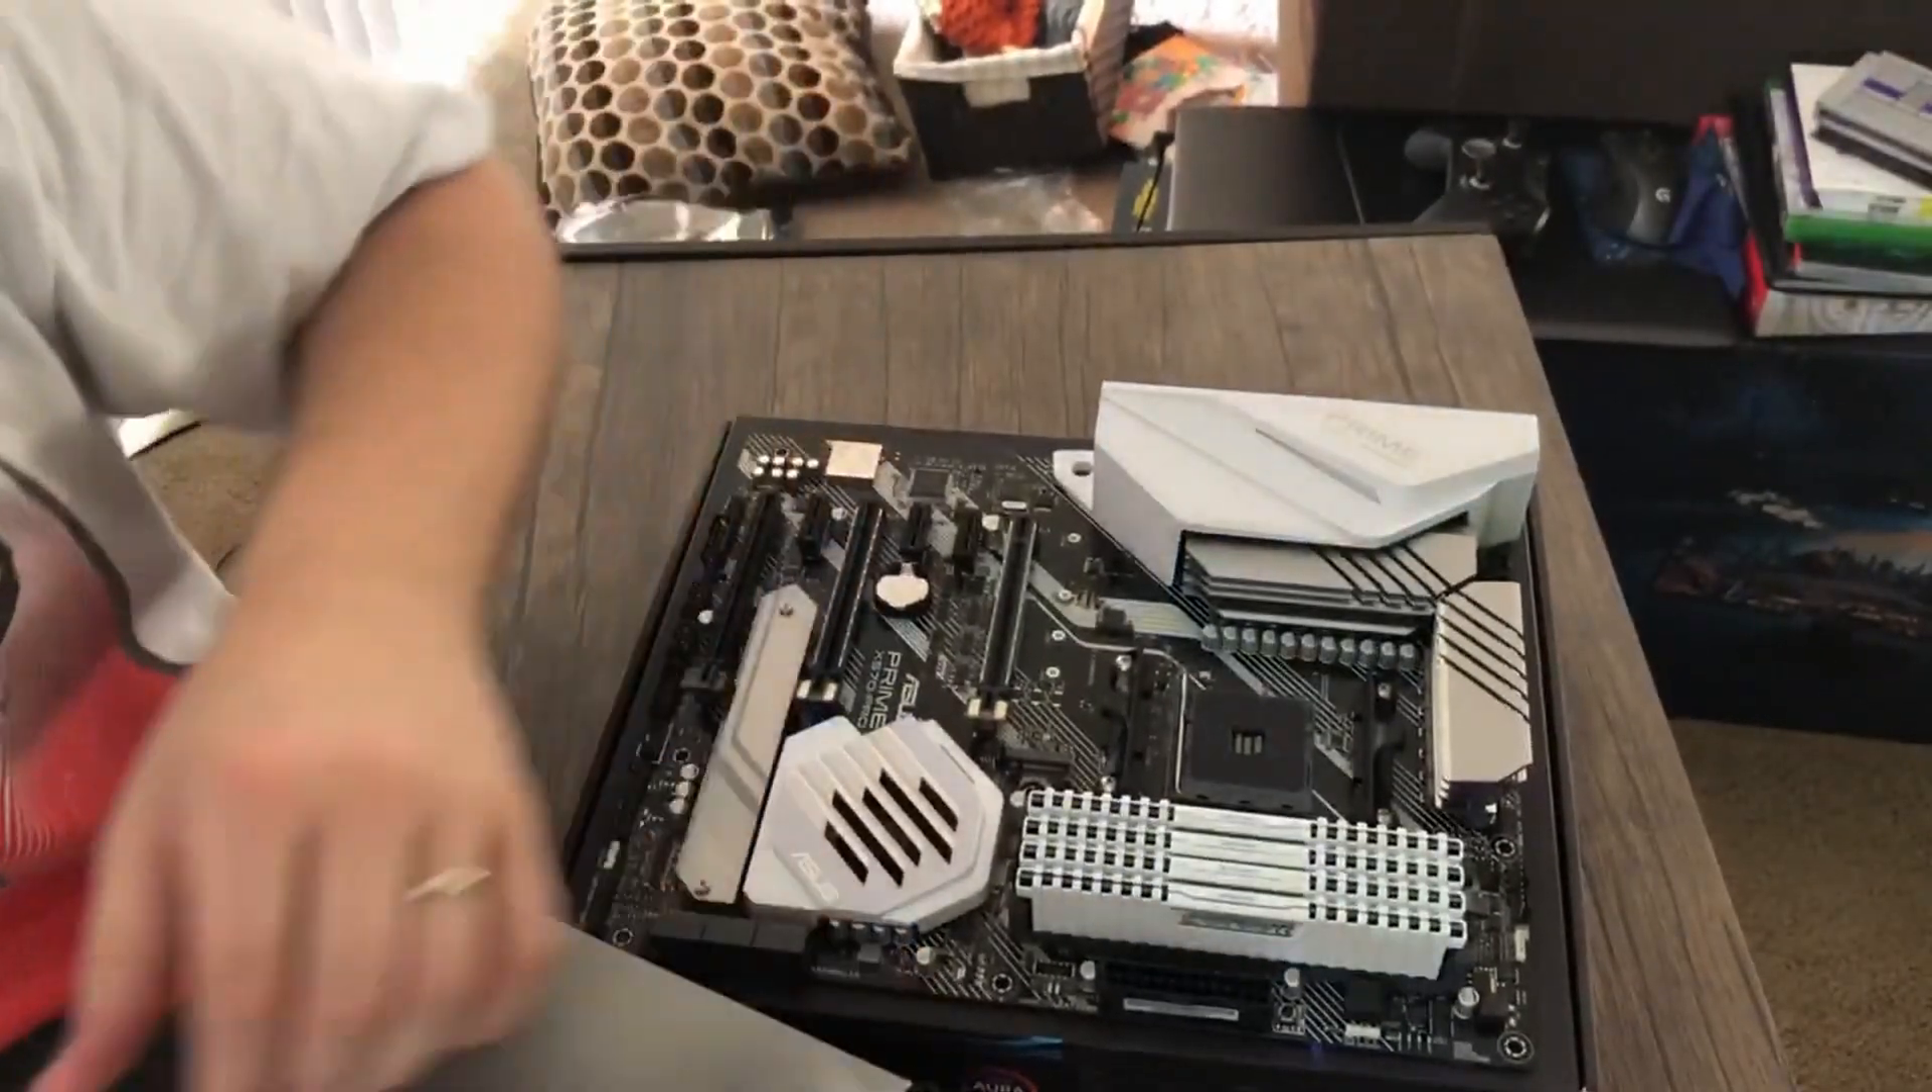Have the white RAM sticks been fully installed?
Yes.